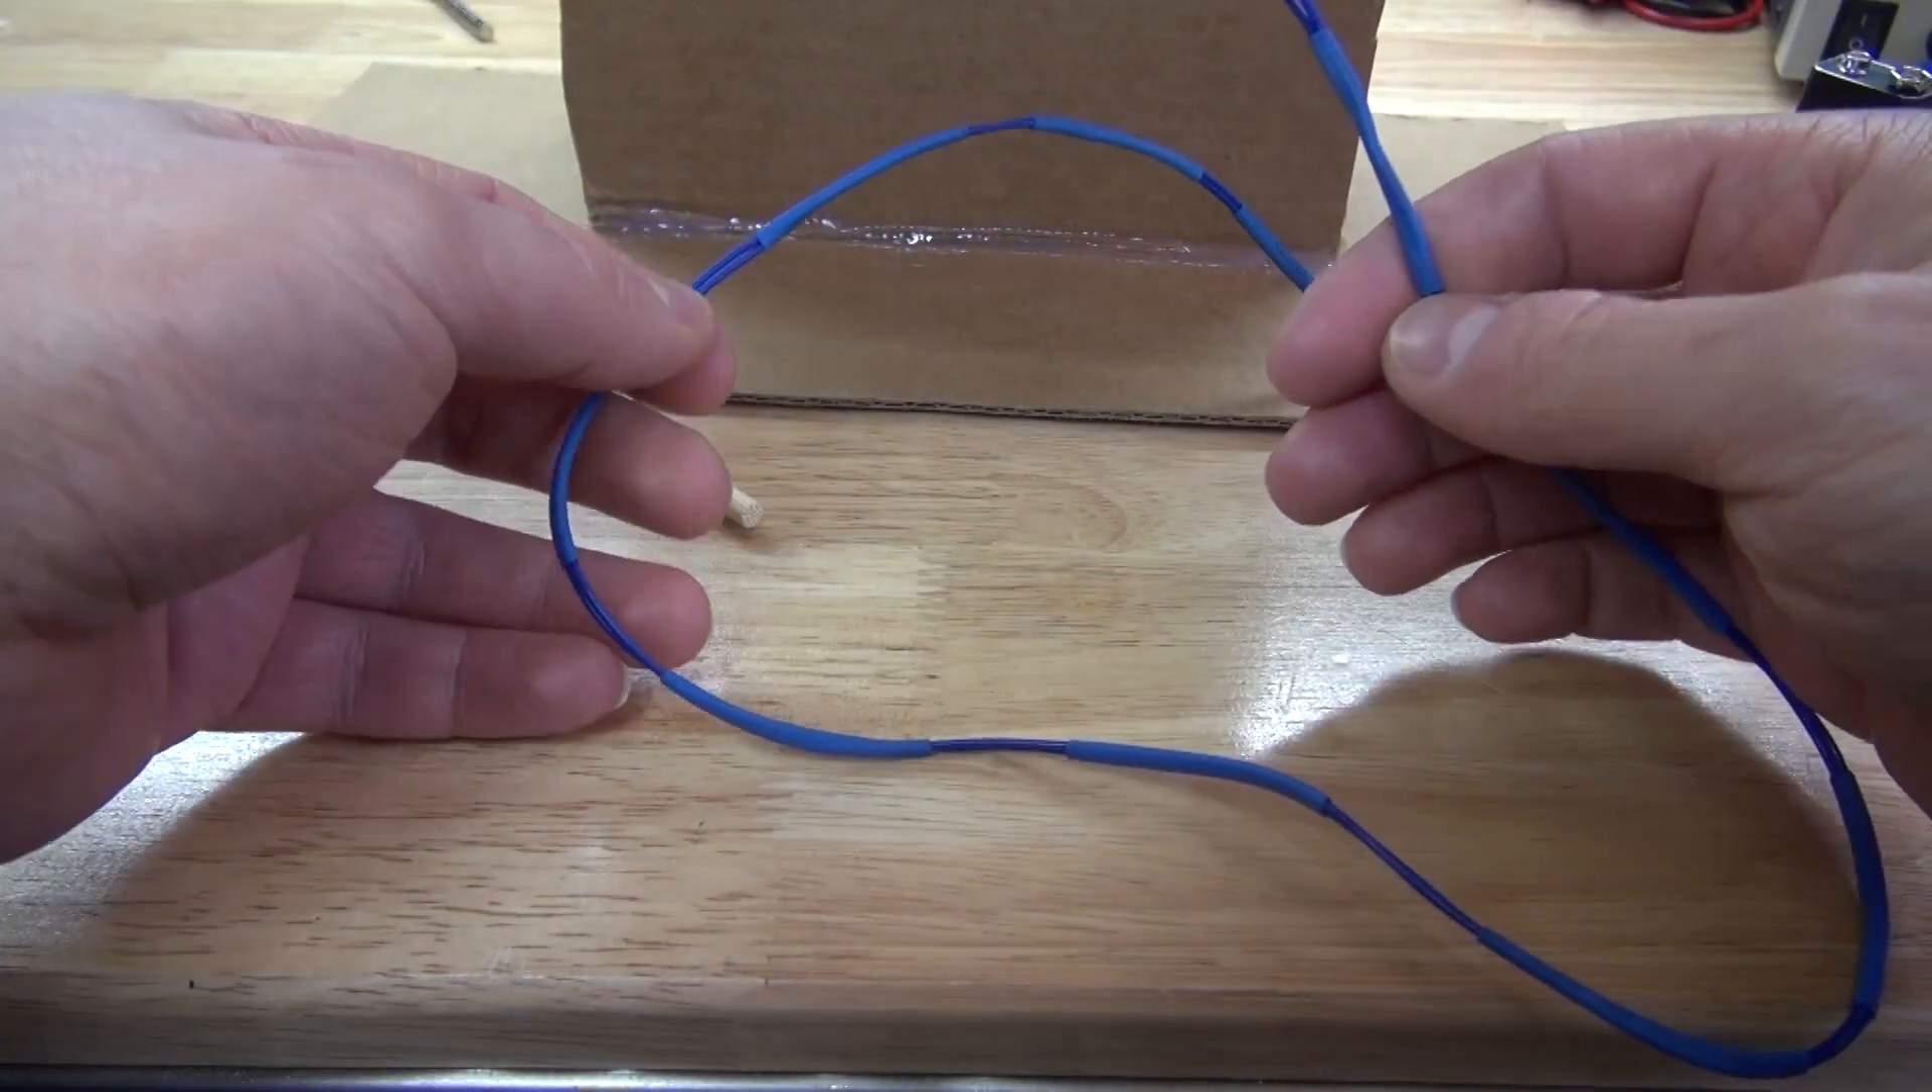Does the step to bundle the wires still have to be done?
No.